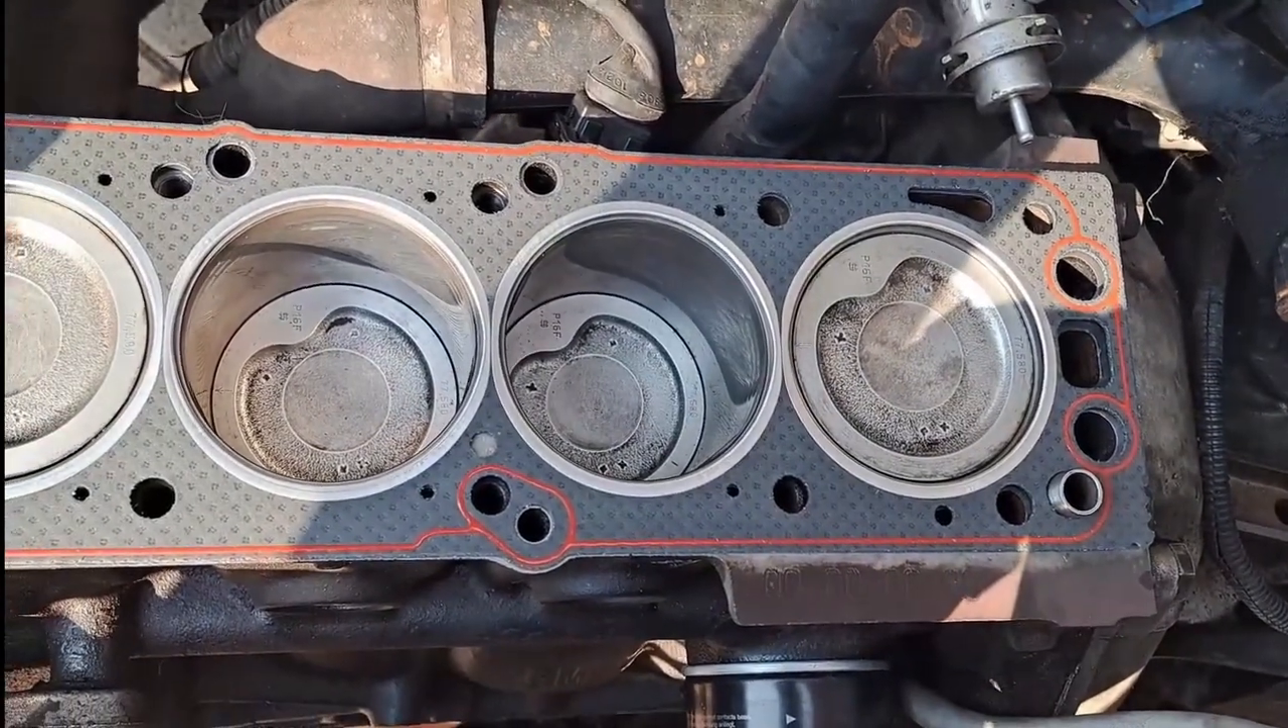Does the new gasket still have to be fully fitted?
No.